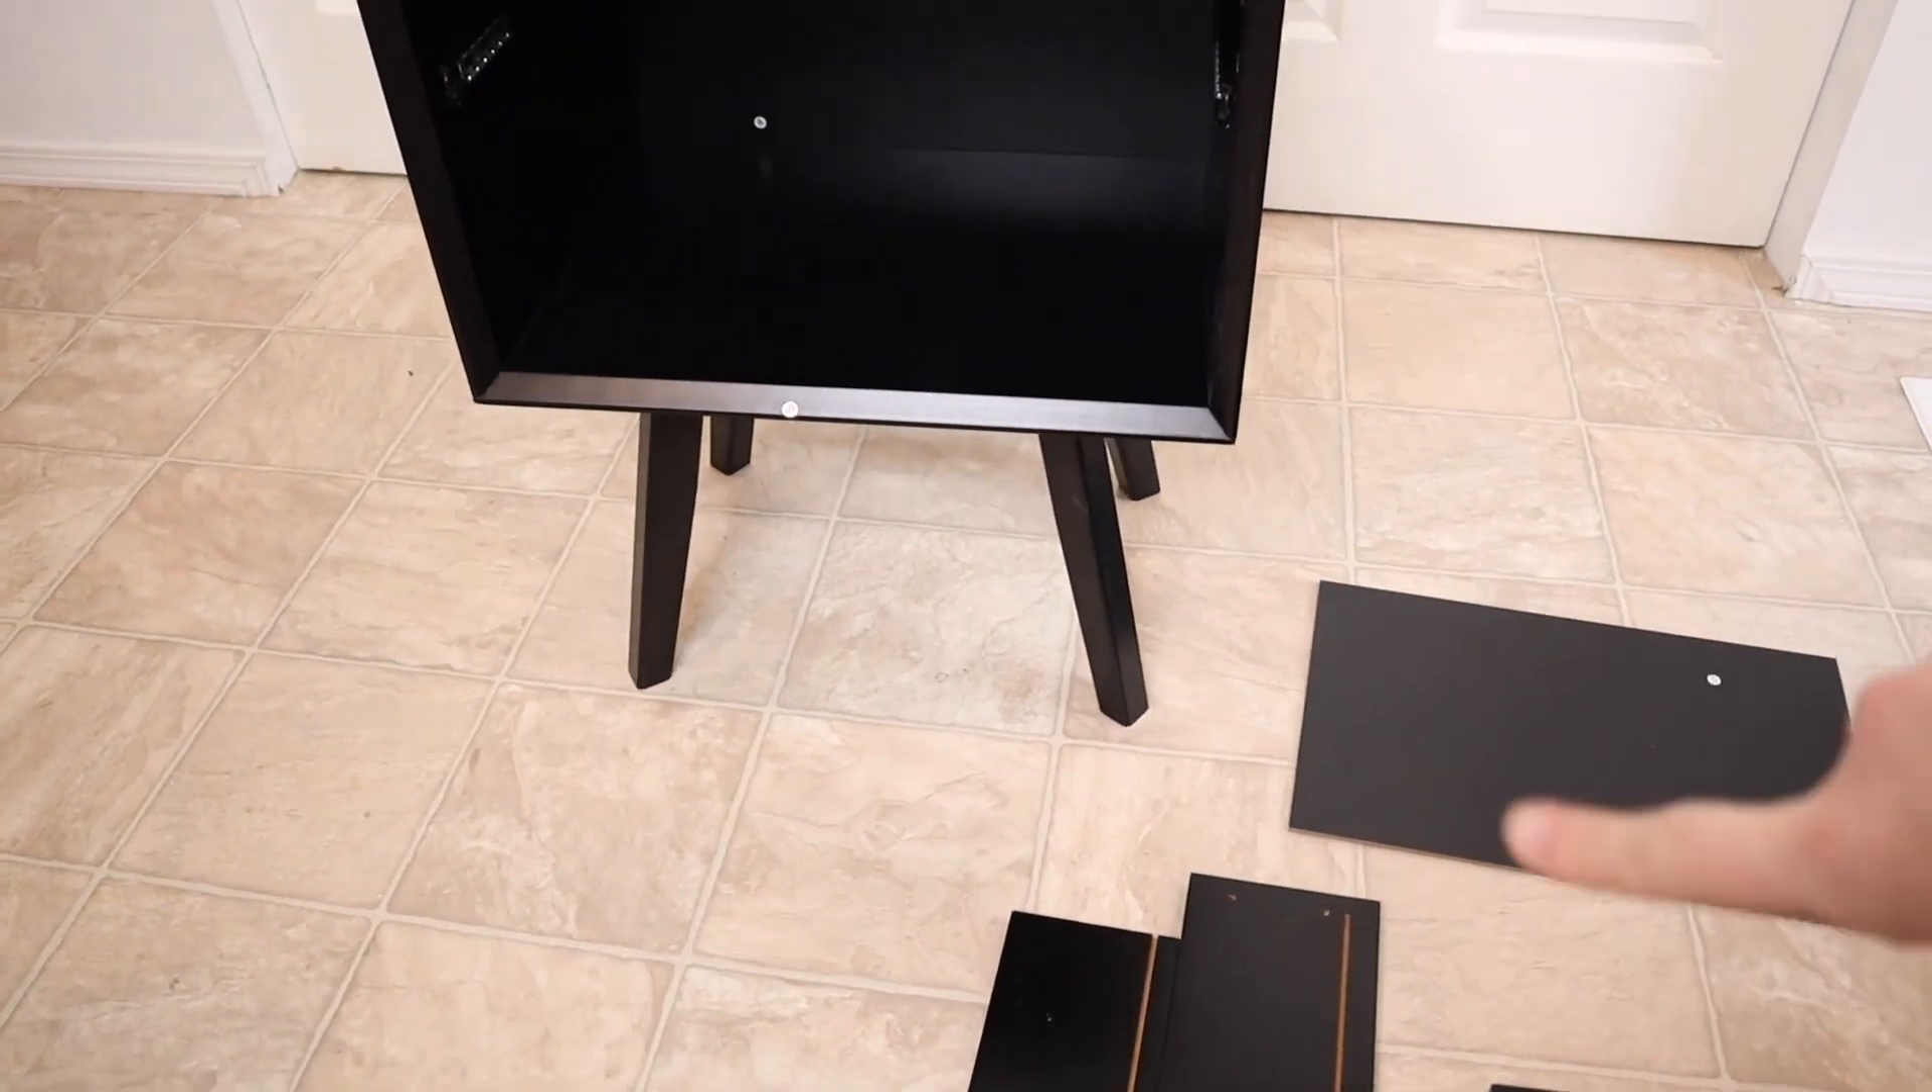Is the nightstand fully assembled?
No.